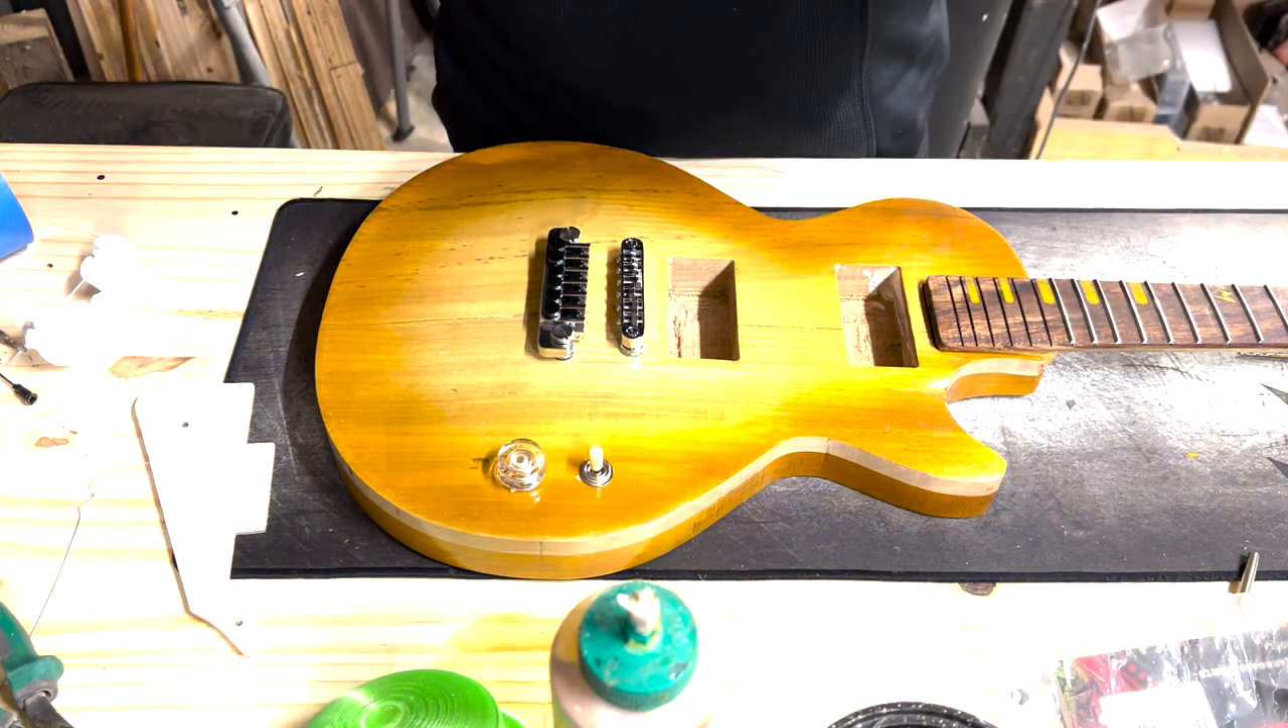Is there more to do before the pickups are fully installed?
Yes.